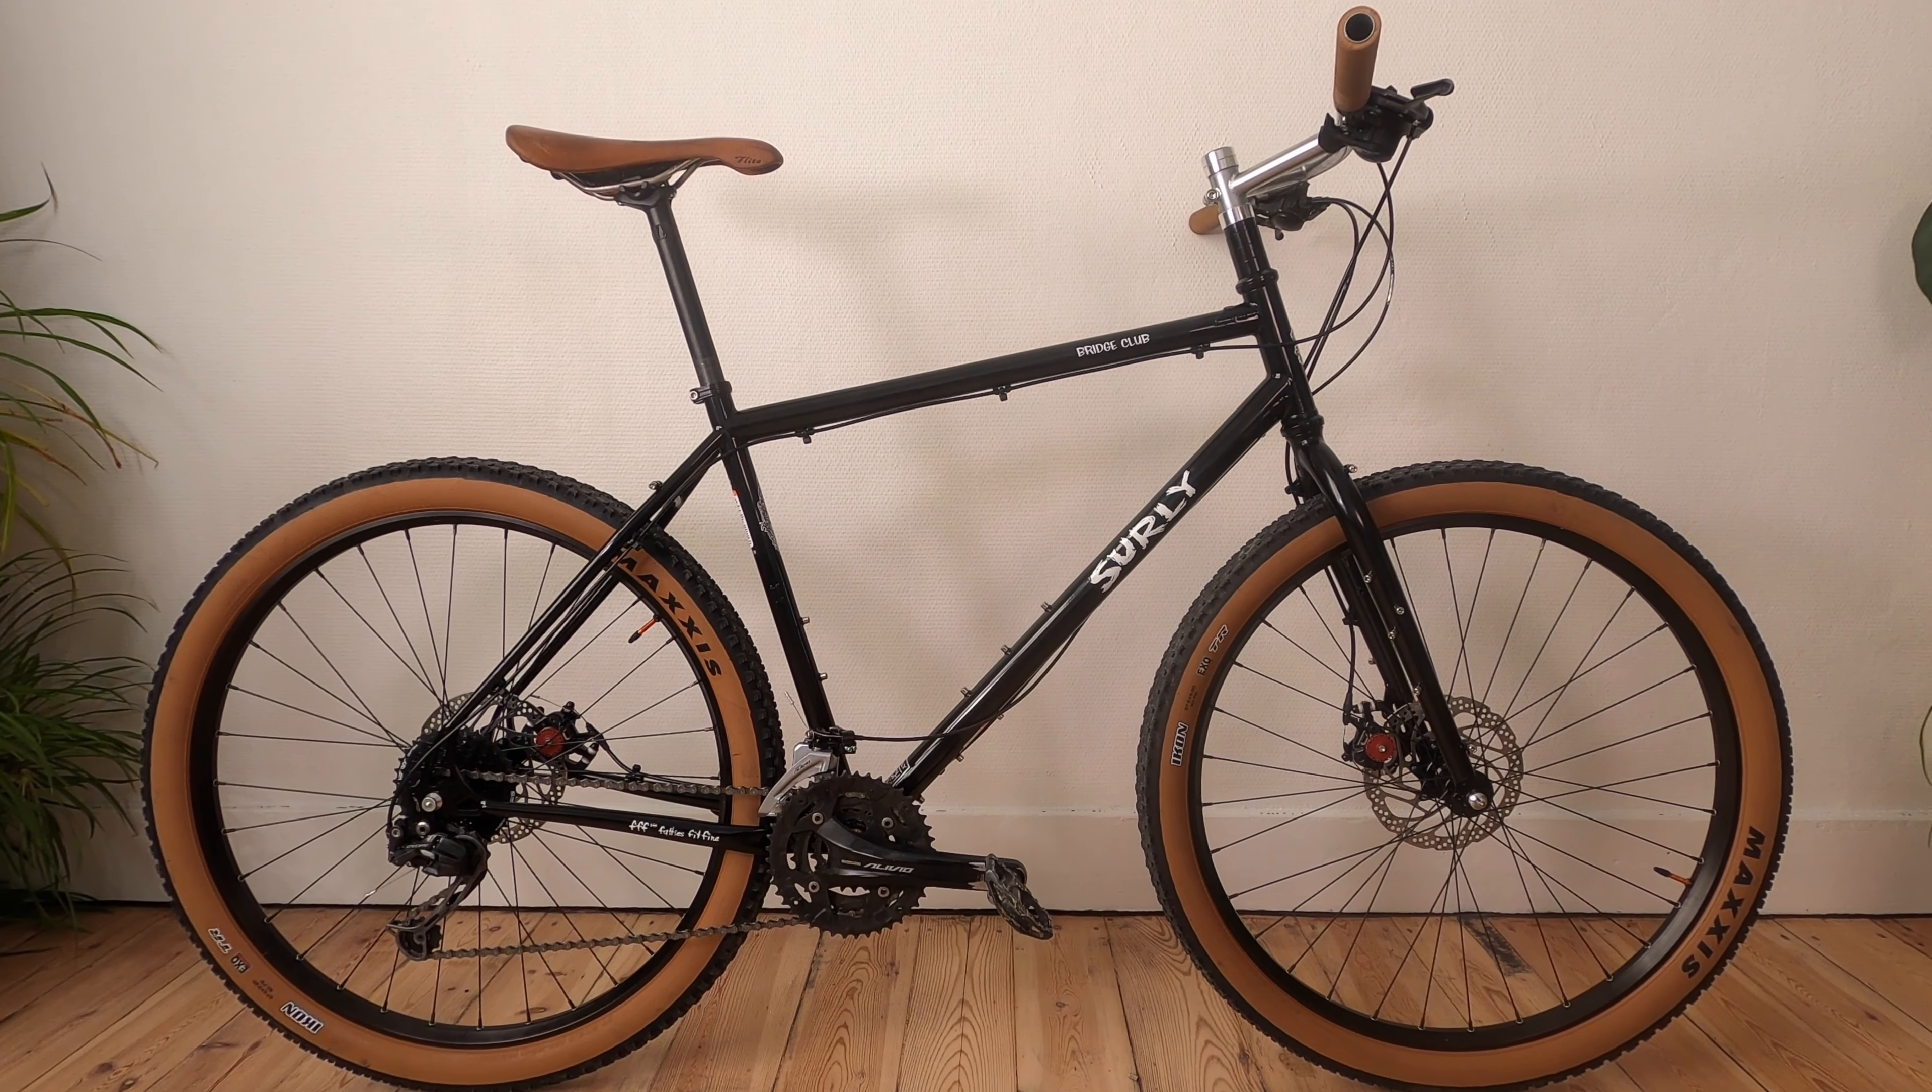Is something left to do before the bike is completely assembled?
No.